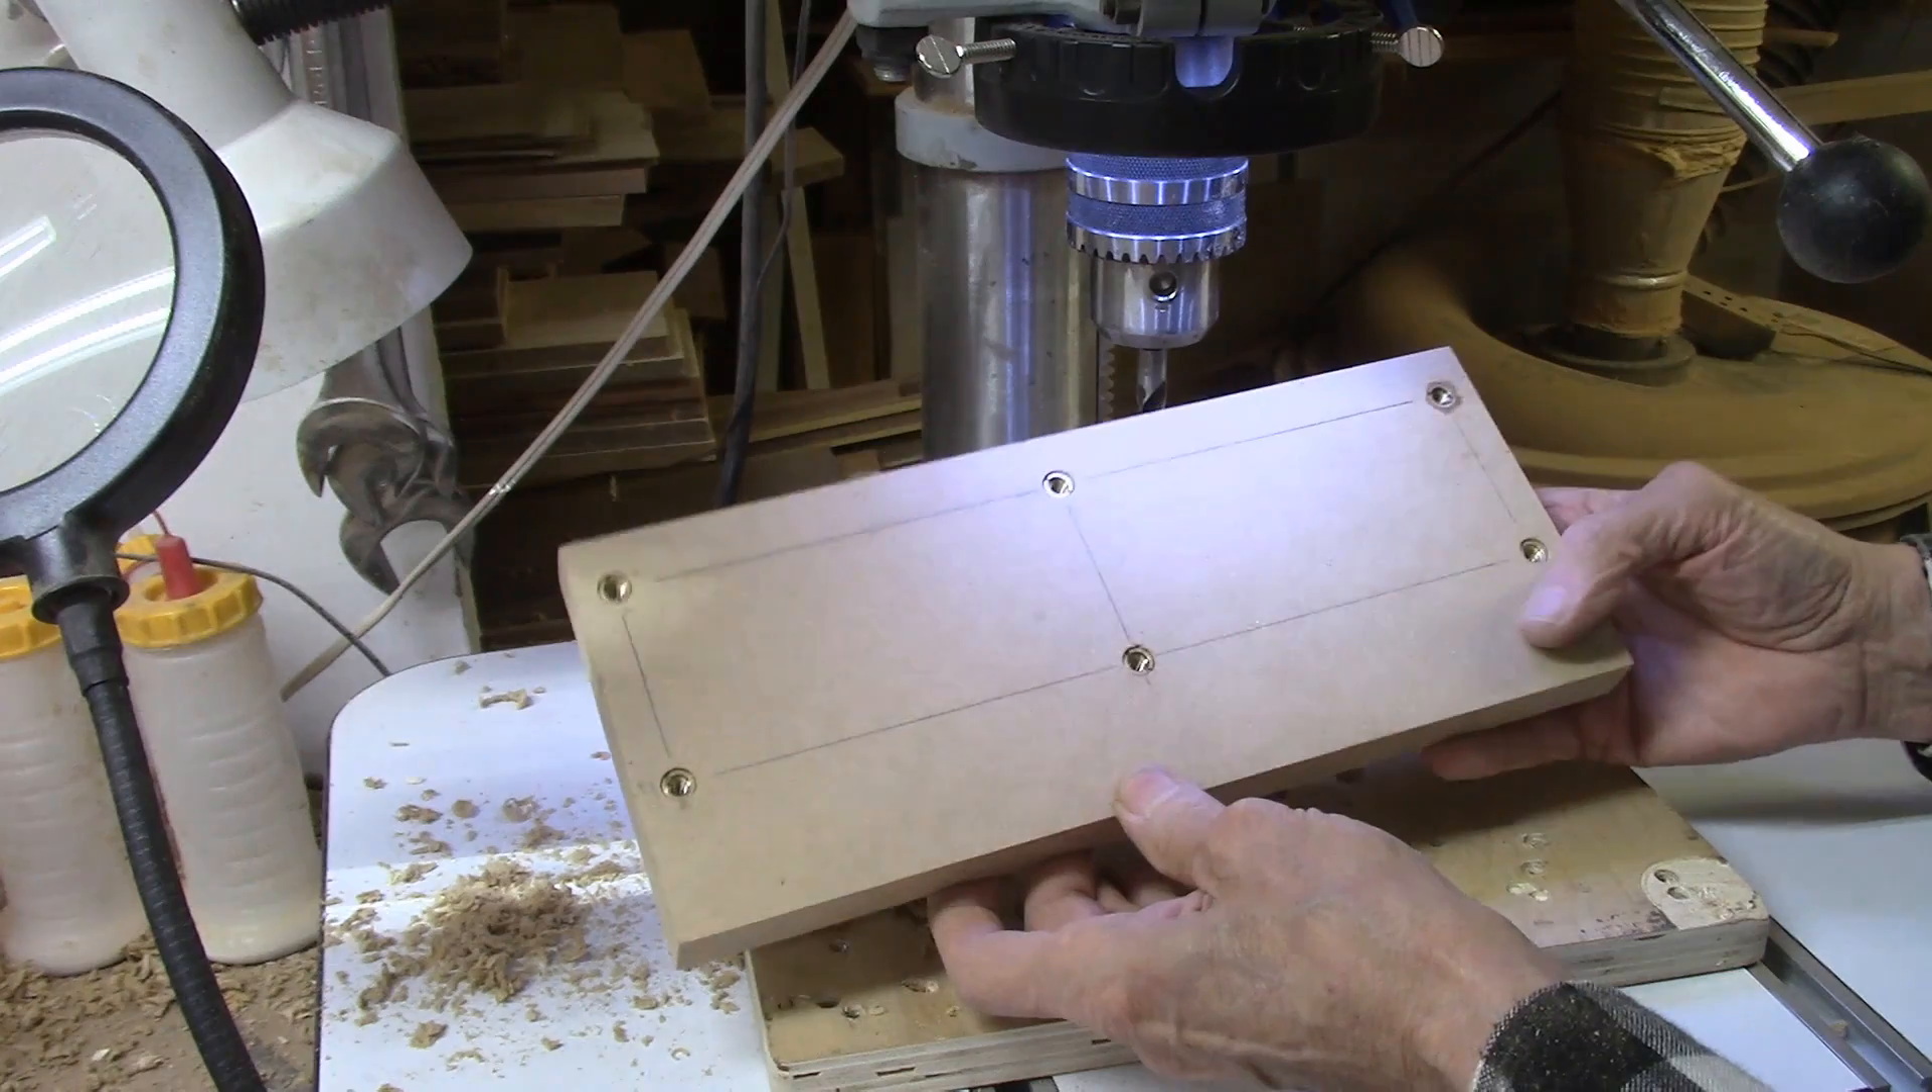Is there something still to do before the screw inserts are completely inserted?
No.